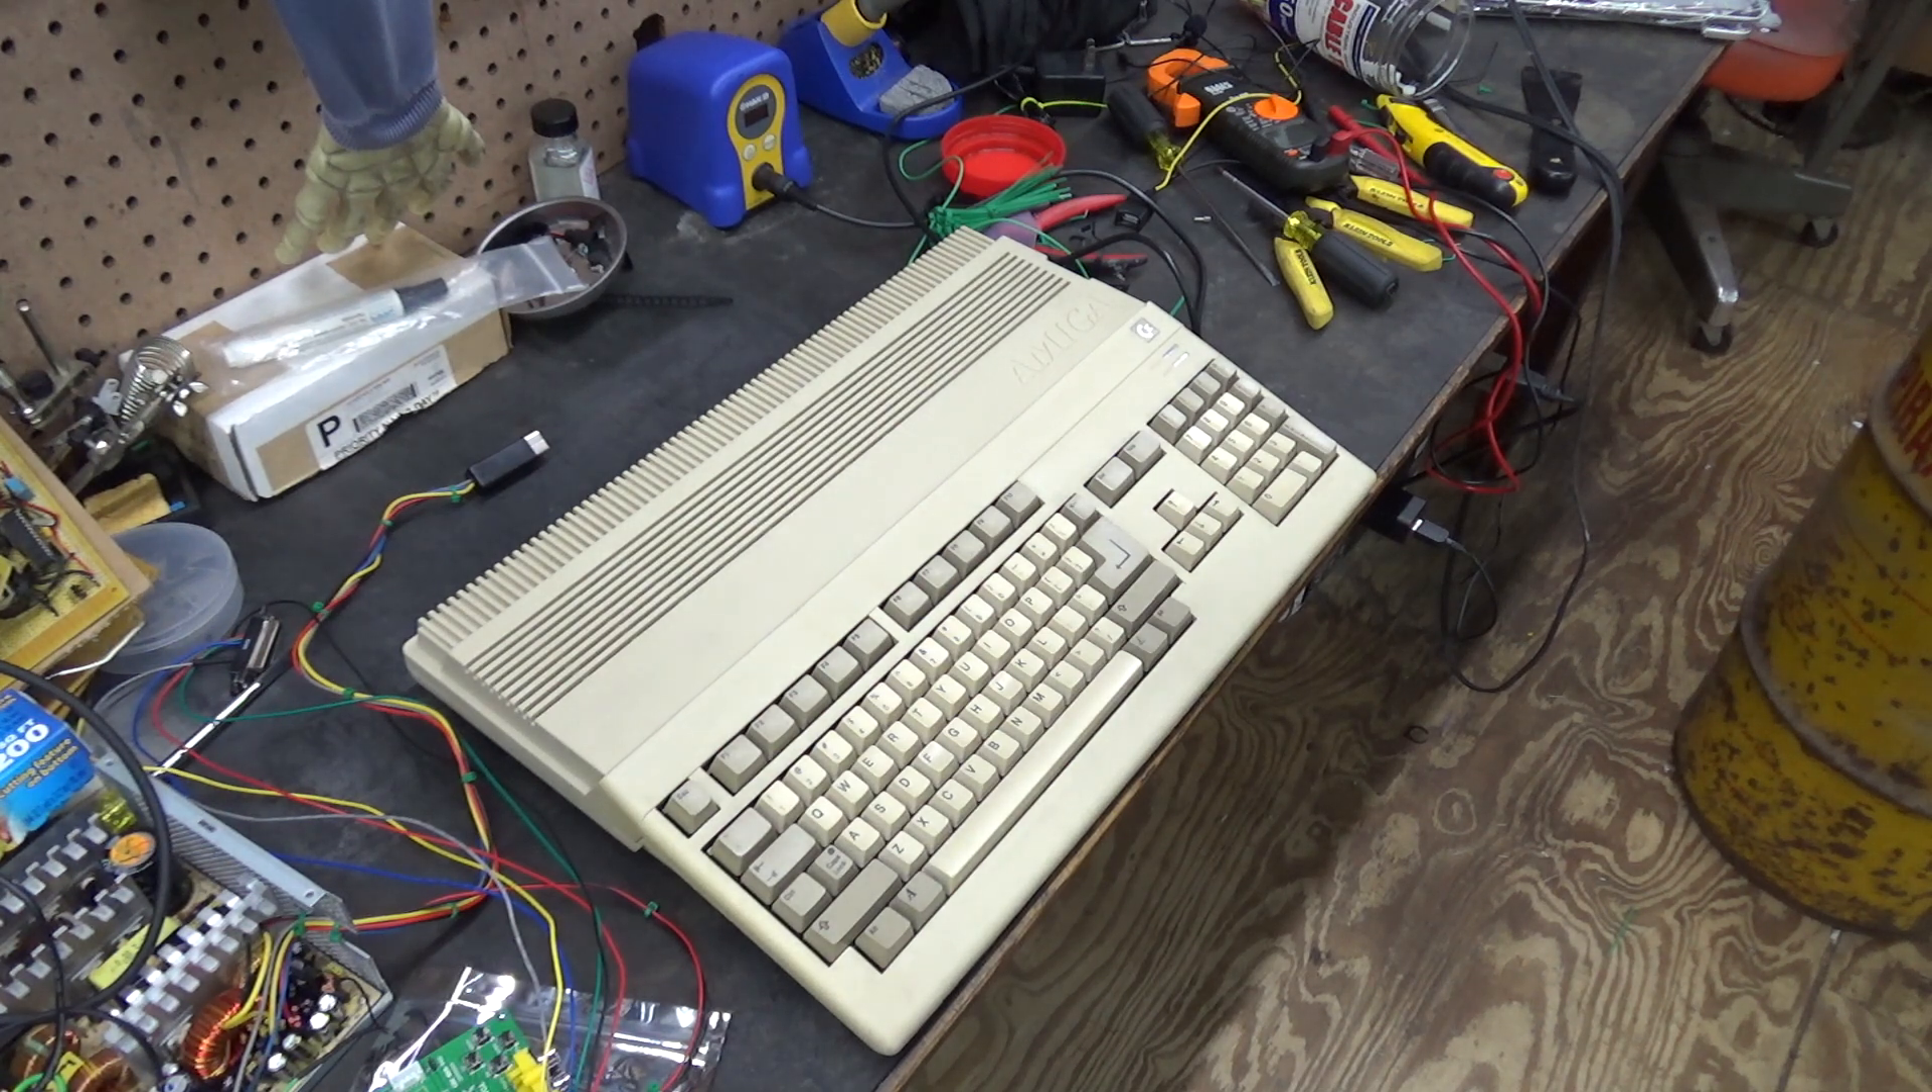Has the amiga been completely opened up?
No.